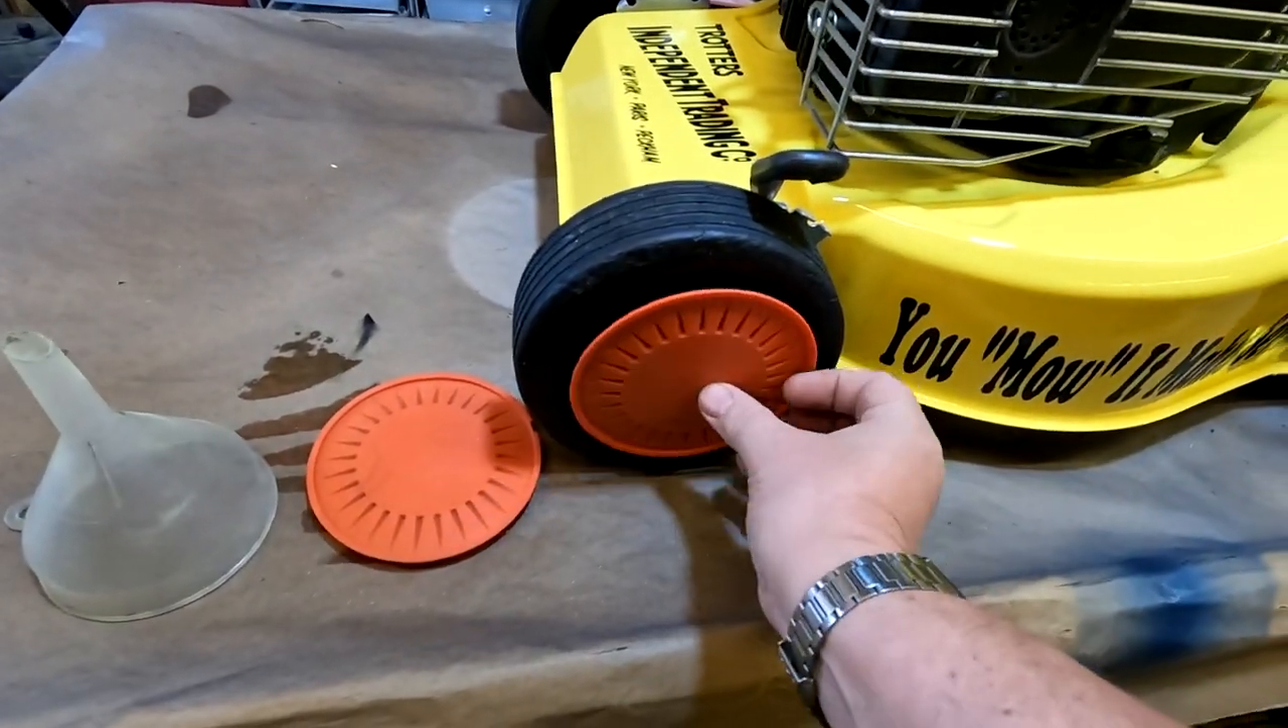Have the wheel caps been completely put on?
No.